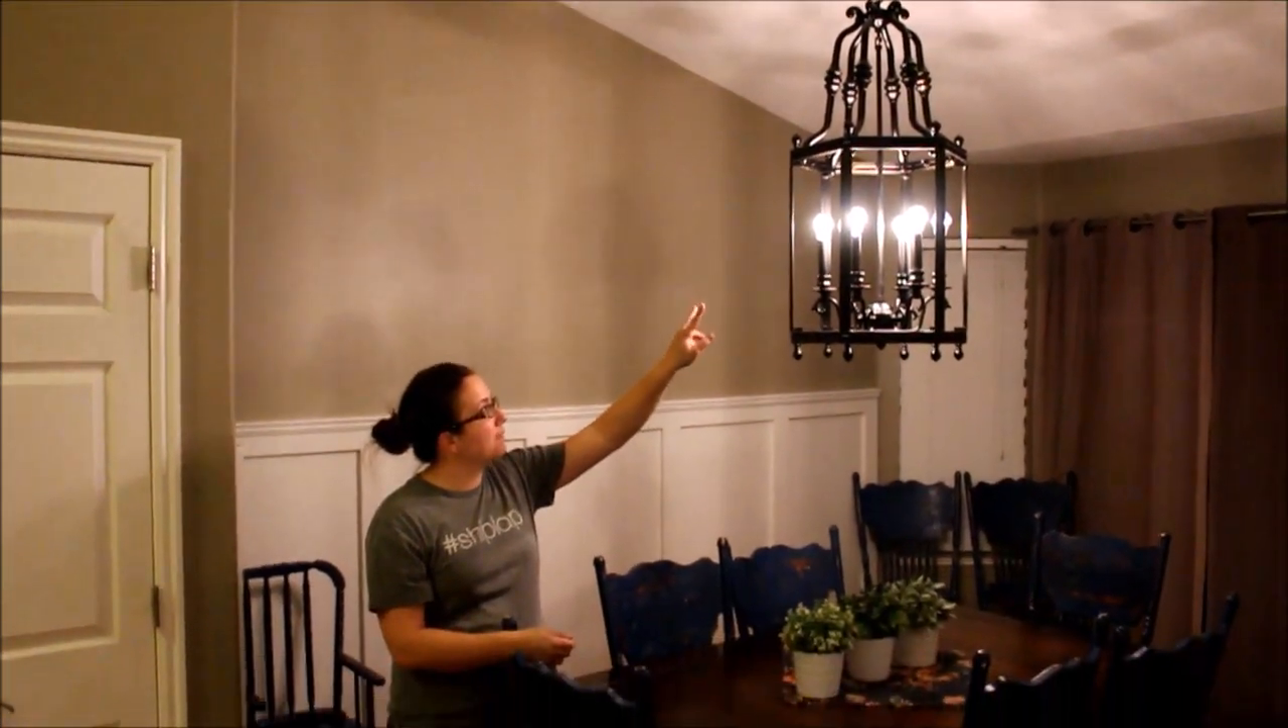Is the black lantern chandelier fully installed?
Yes.